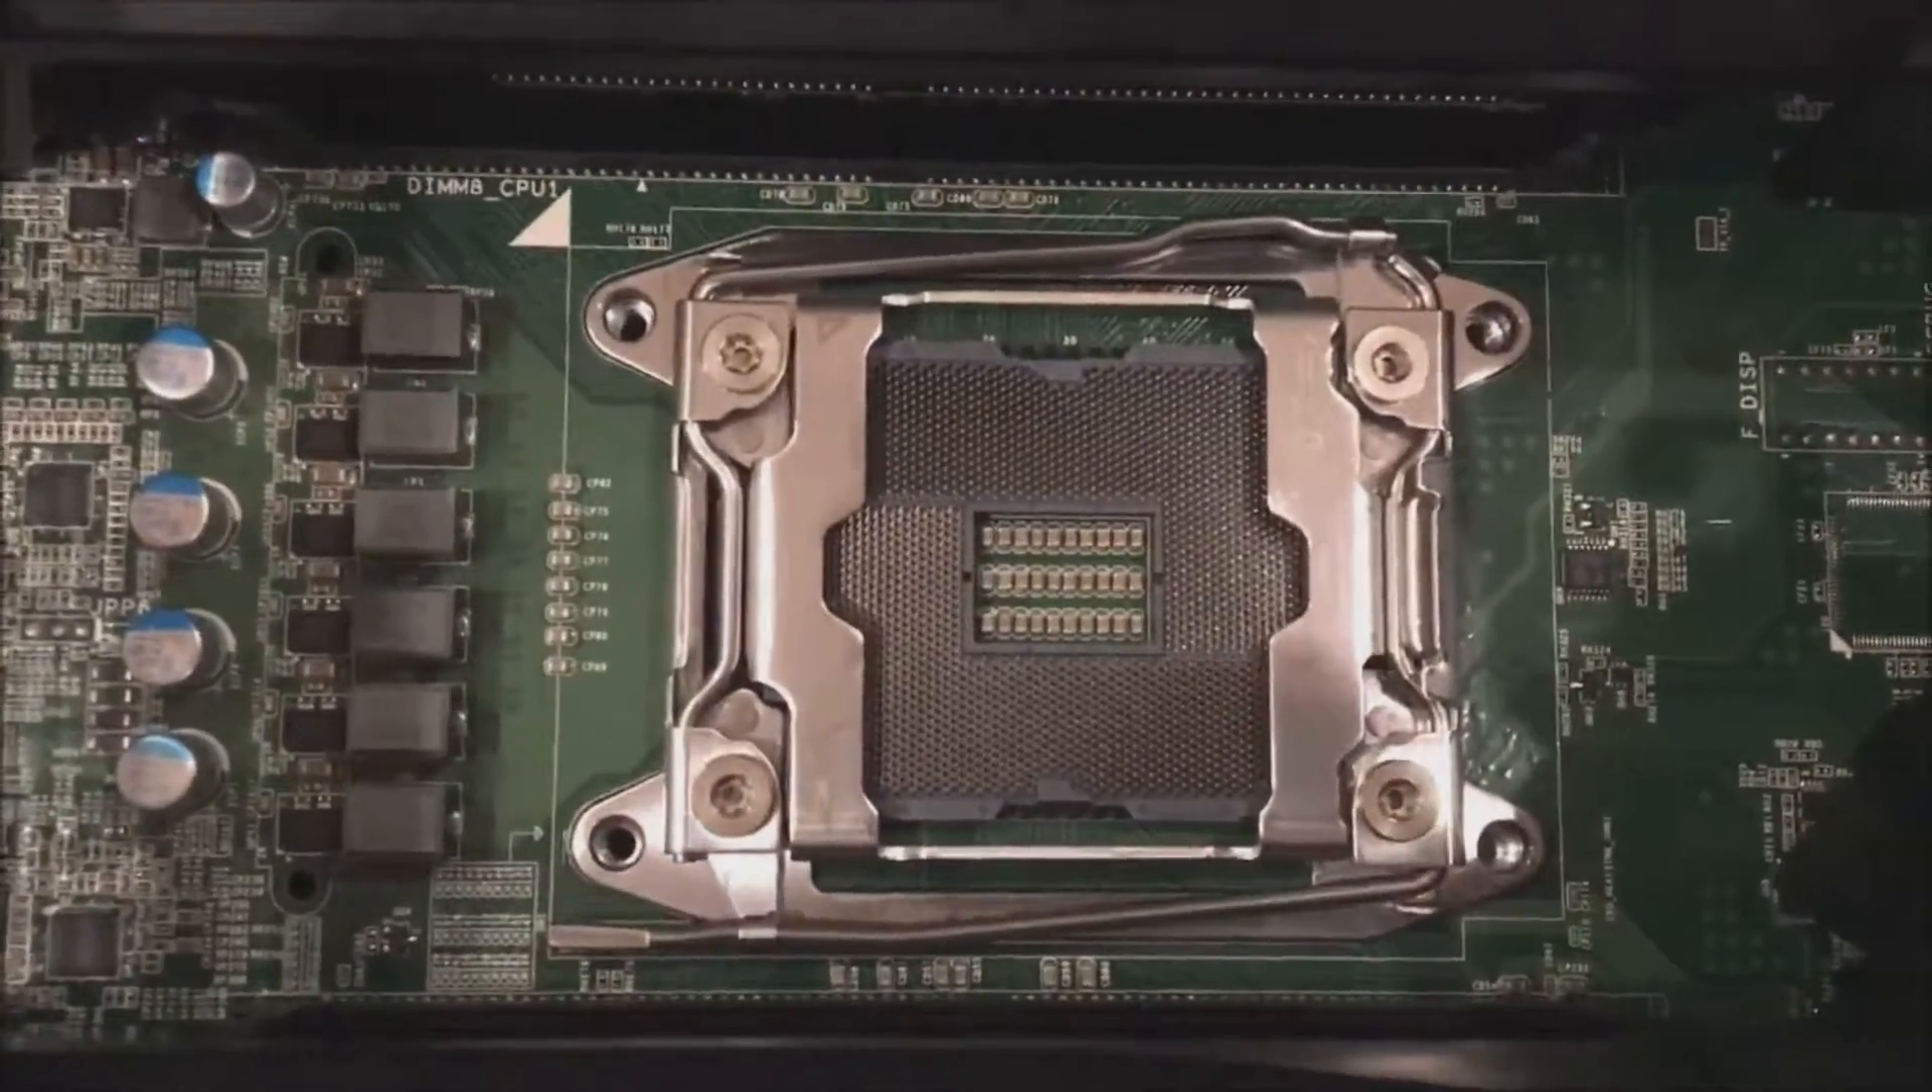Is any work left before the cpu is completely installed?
Yes.